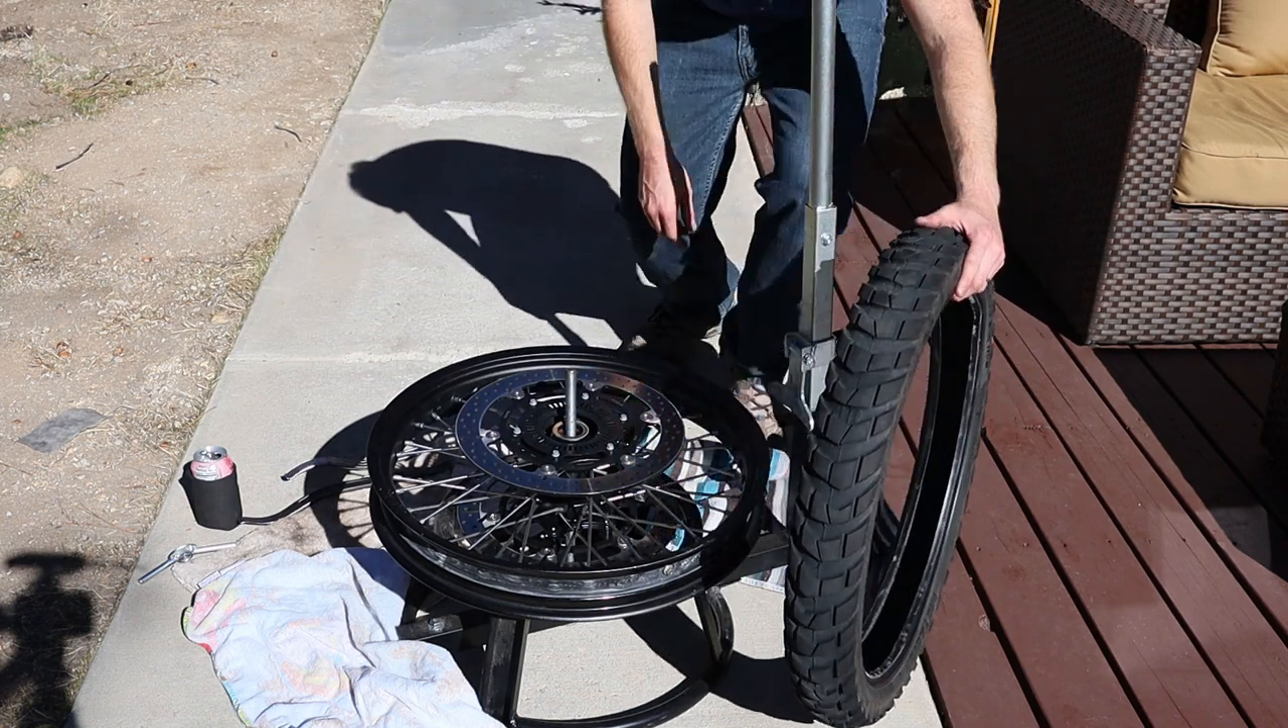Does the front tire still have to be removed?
No.